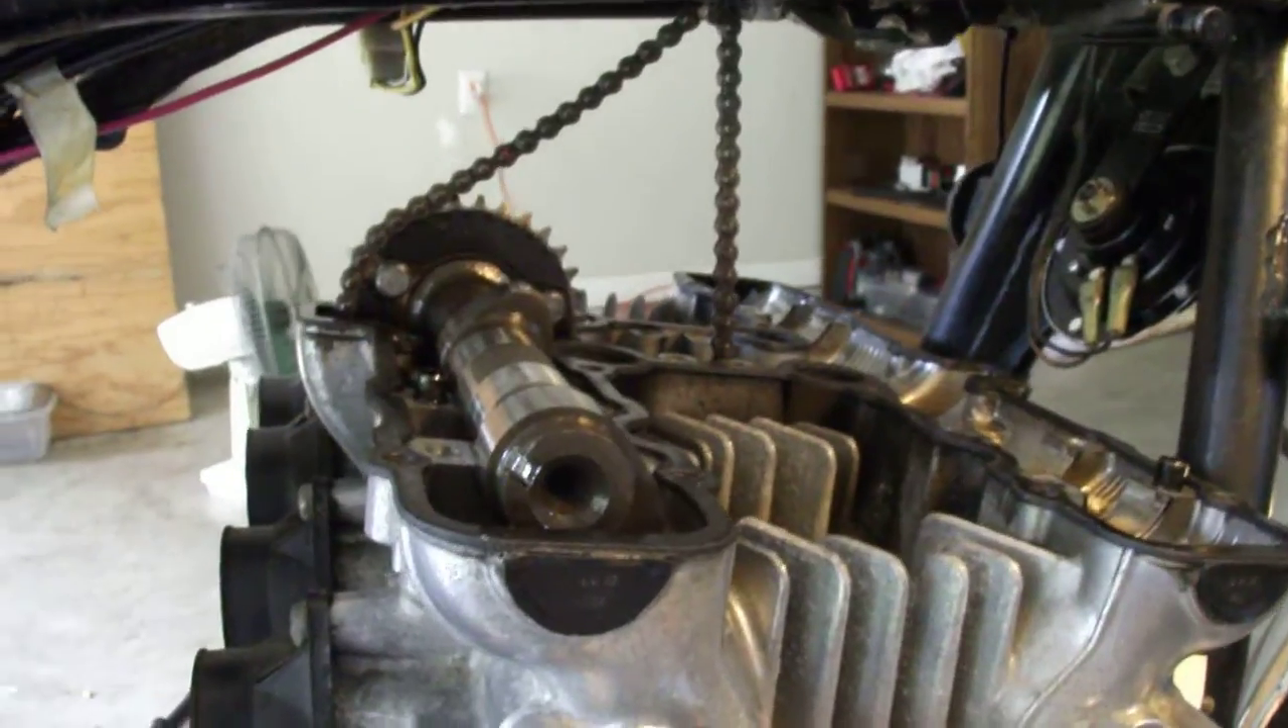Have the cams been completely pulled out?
No.